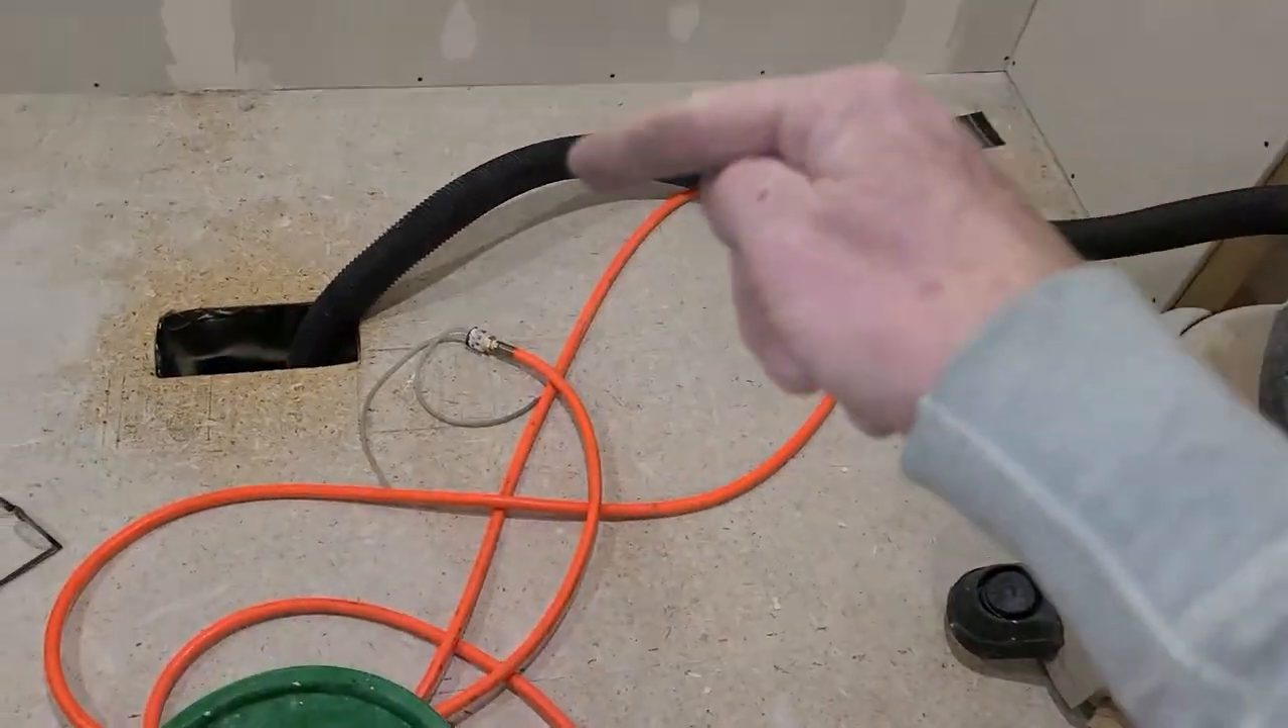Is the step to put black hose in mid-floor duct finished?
Yes.